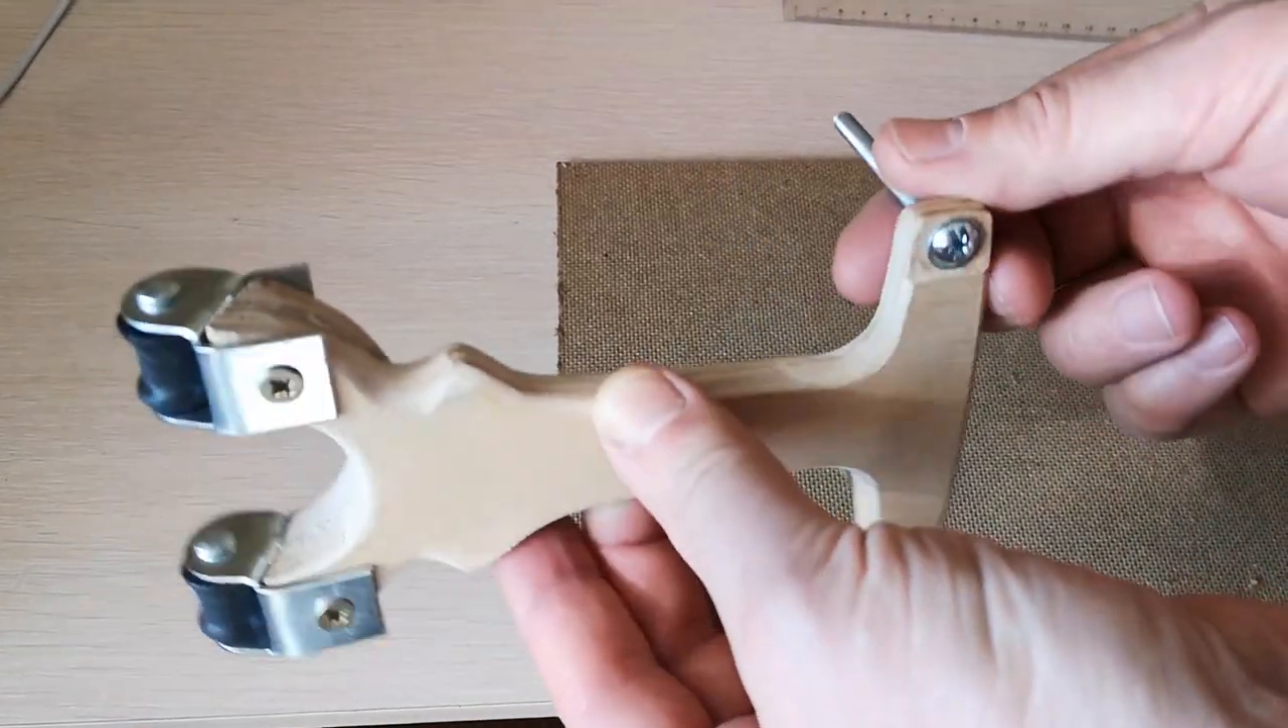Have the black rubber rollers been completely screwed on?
Yes.